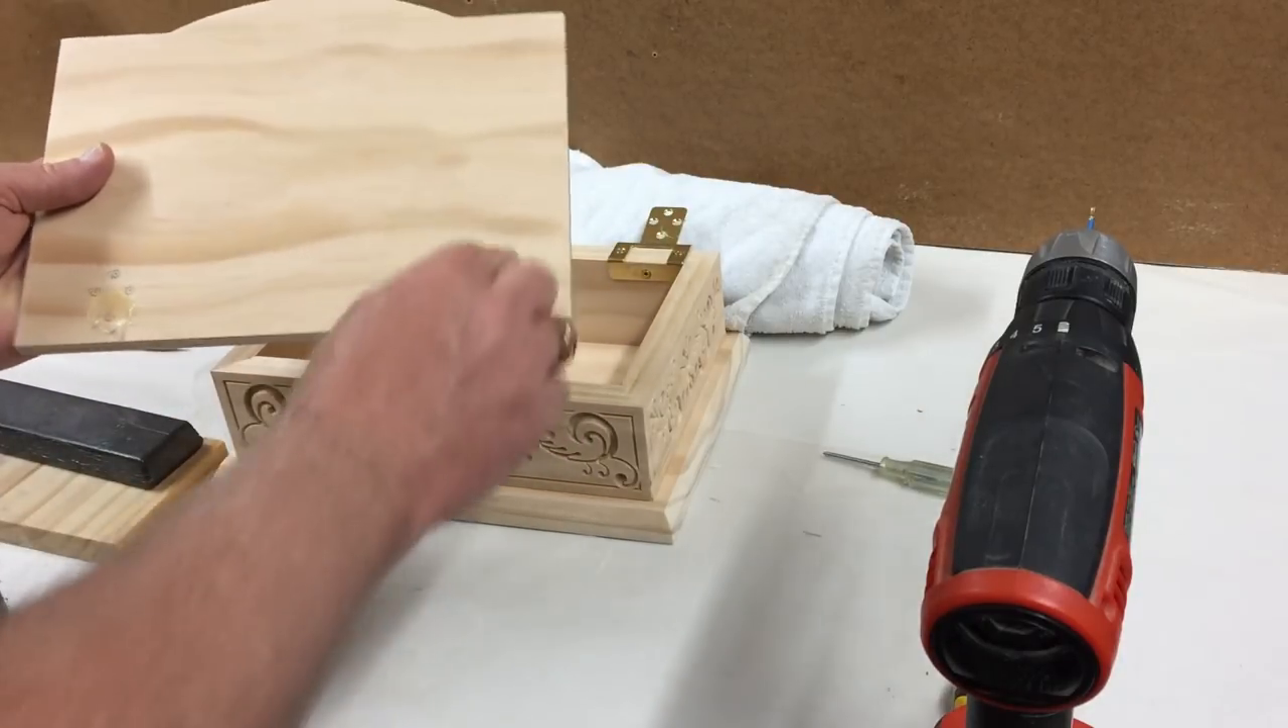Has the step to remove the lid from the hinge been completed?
Yes.